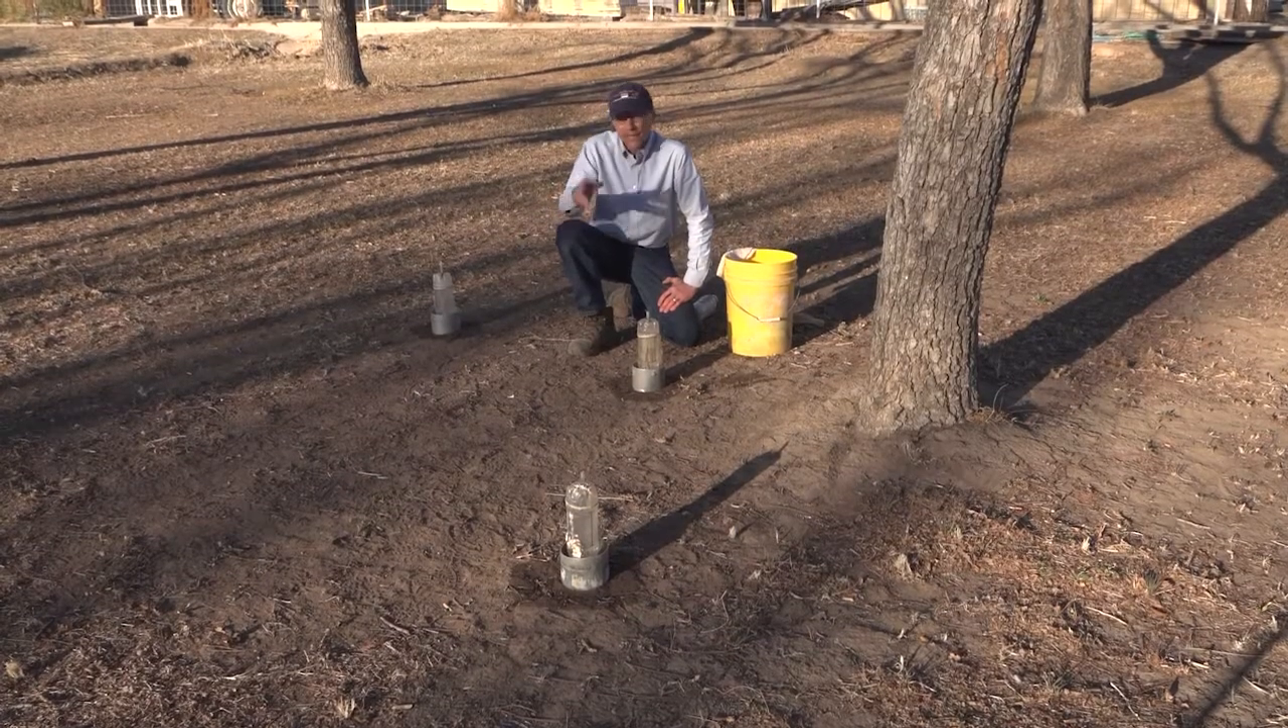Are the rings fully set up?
Yes.